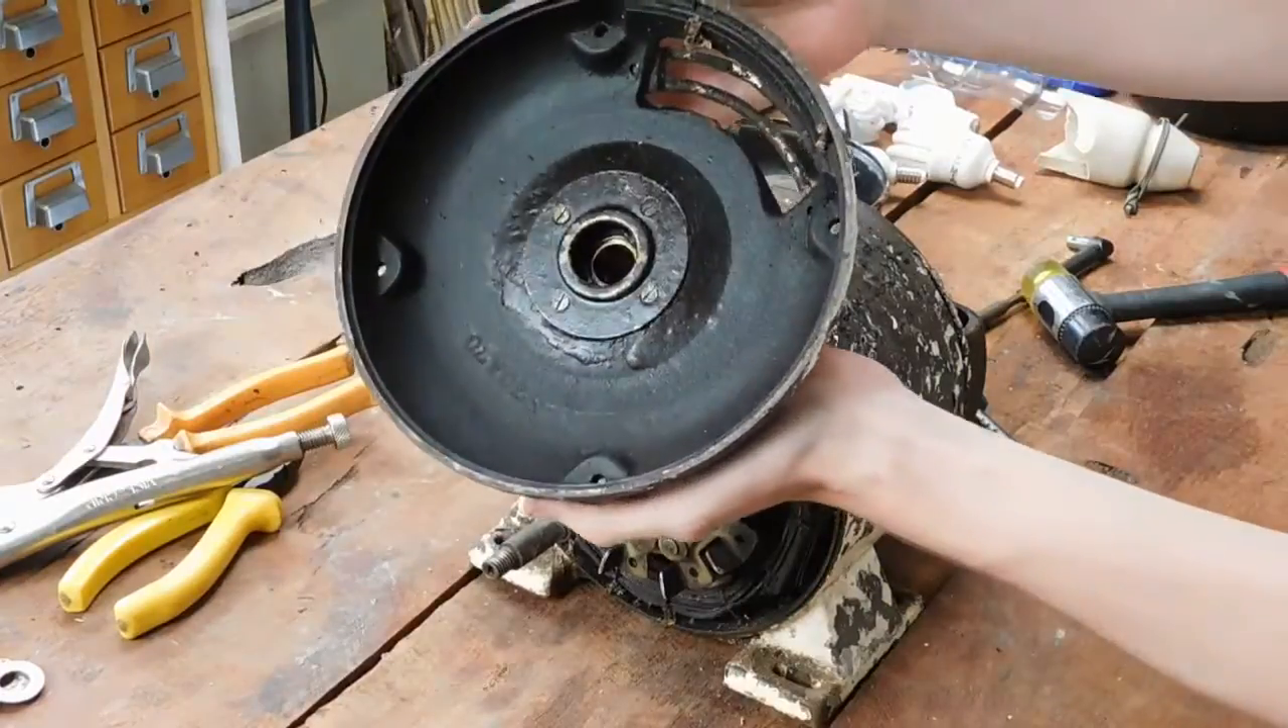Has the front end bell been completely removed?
Yes.